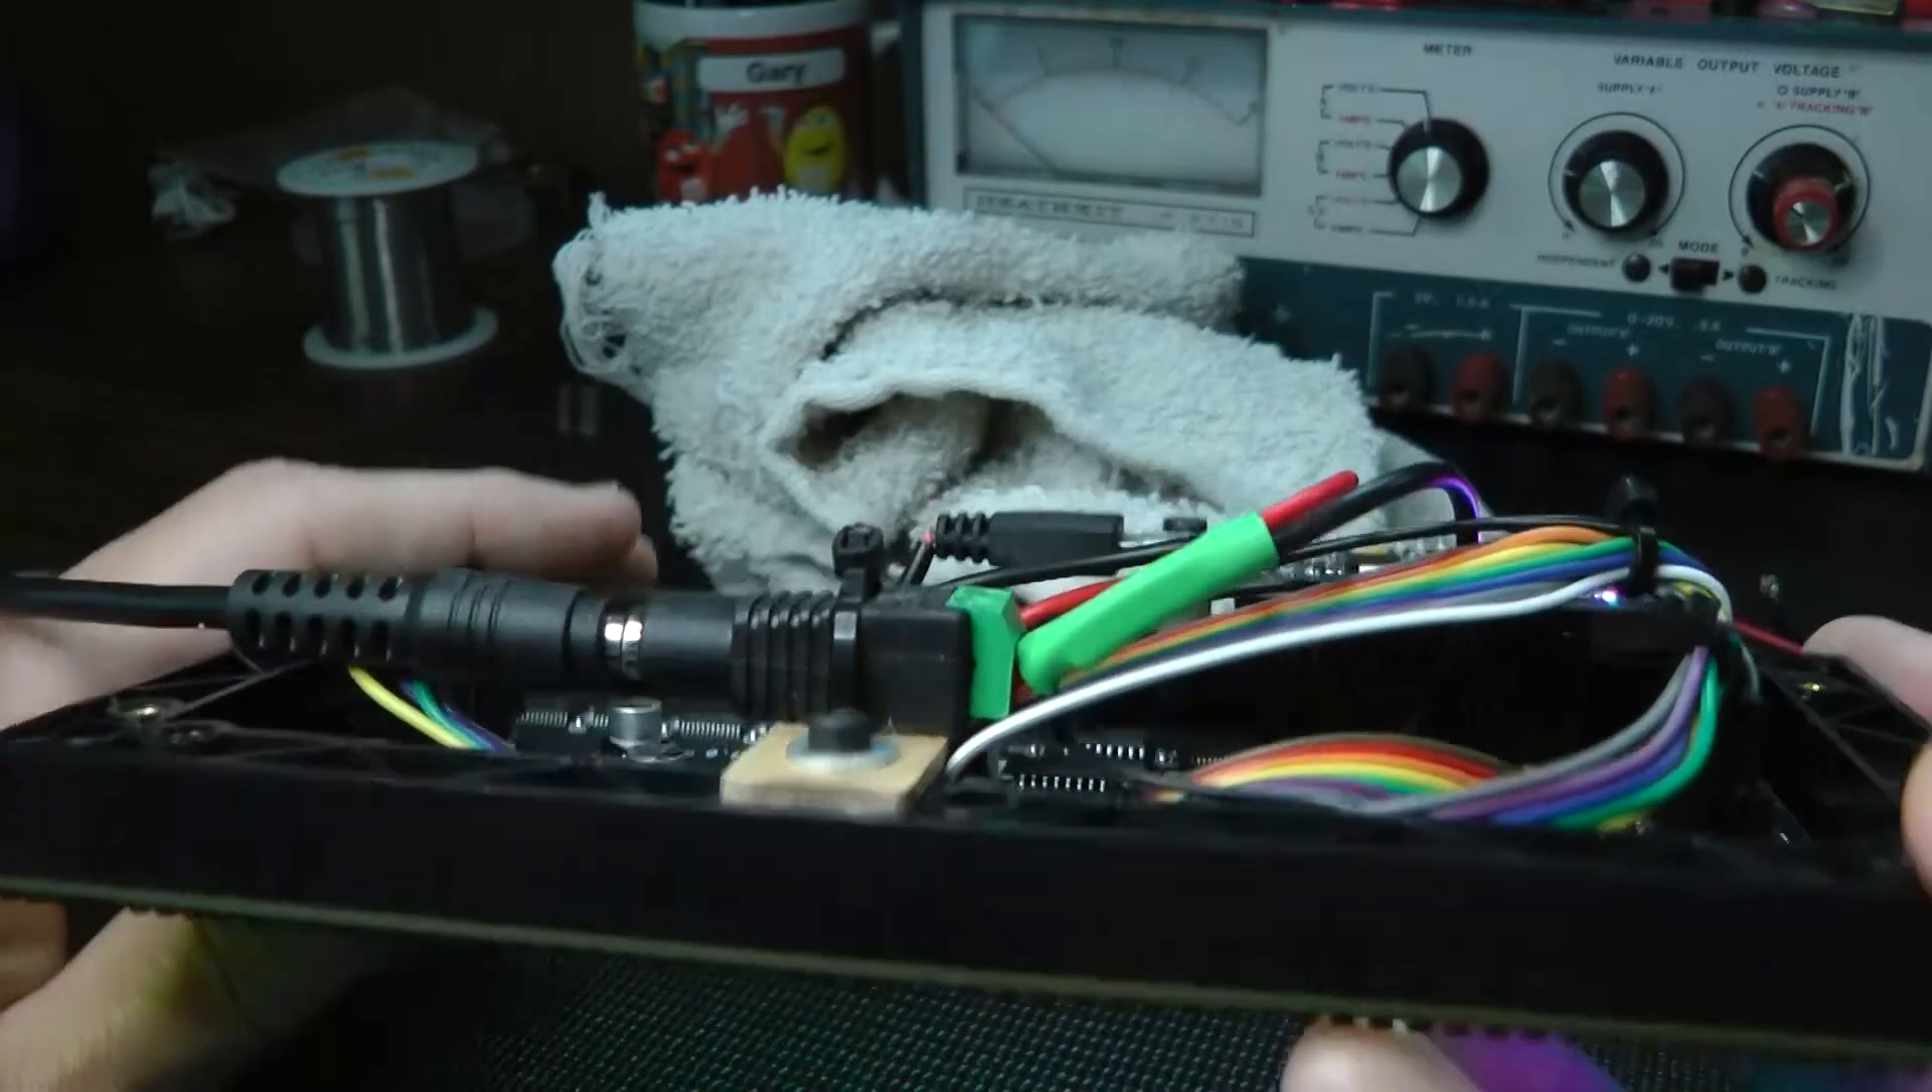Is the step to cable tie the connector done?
Yes.